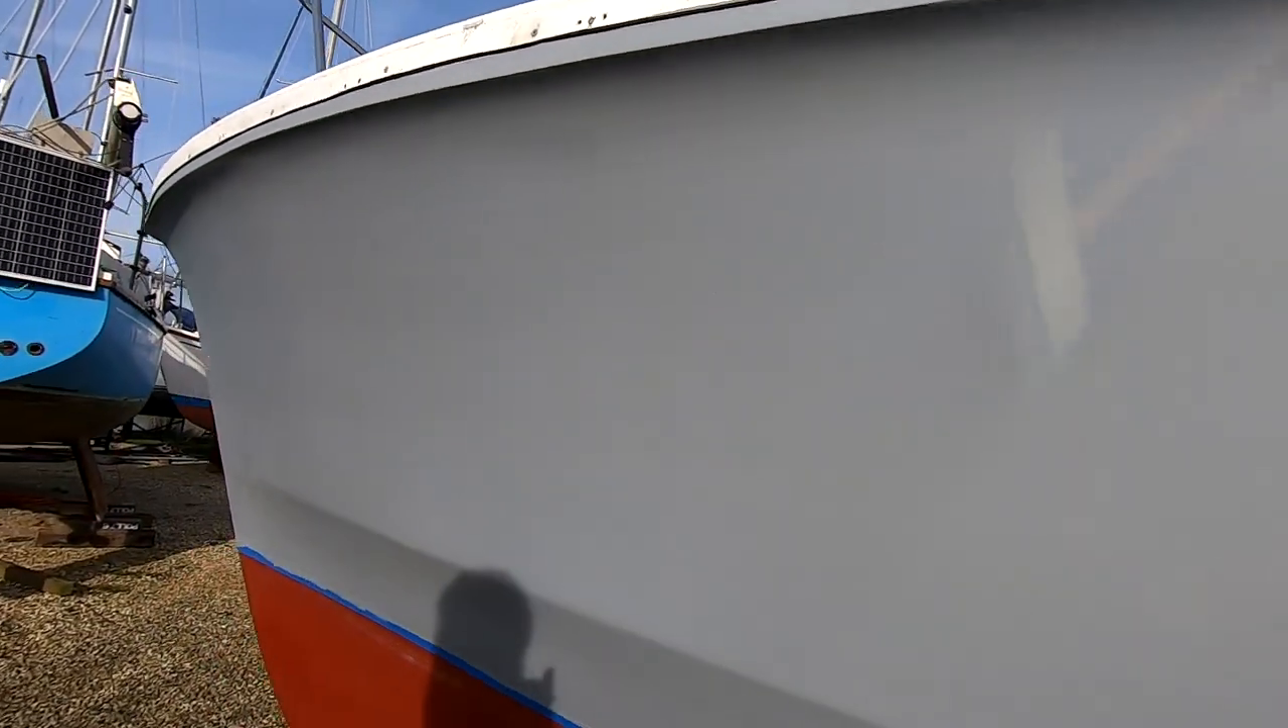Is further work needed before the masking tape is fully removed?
Yes.